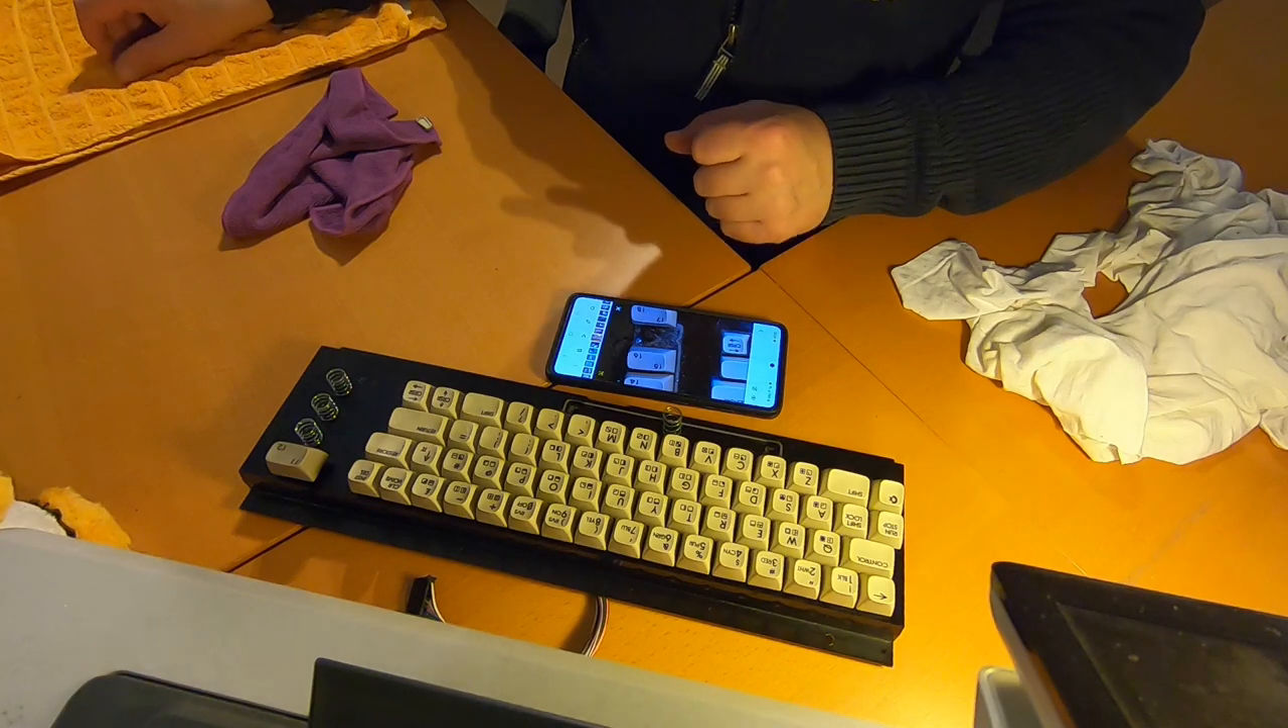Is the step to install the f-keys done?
No.